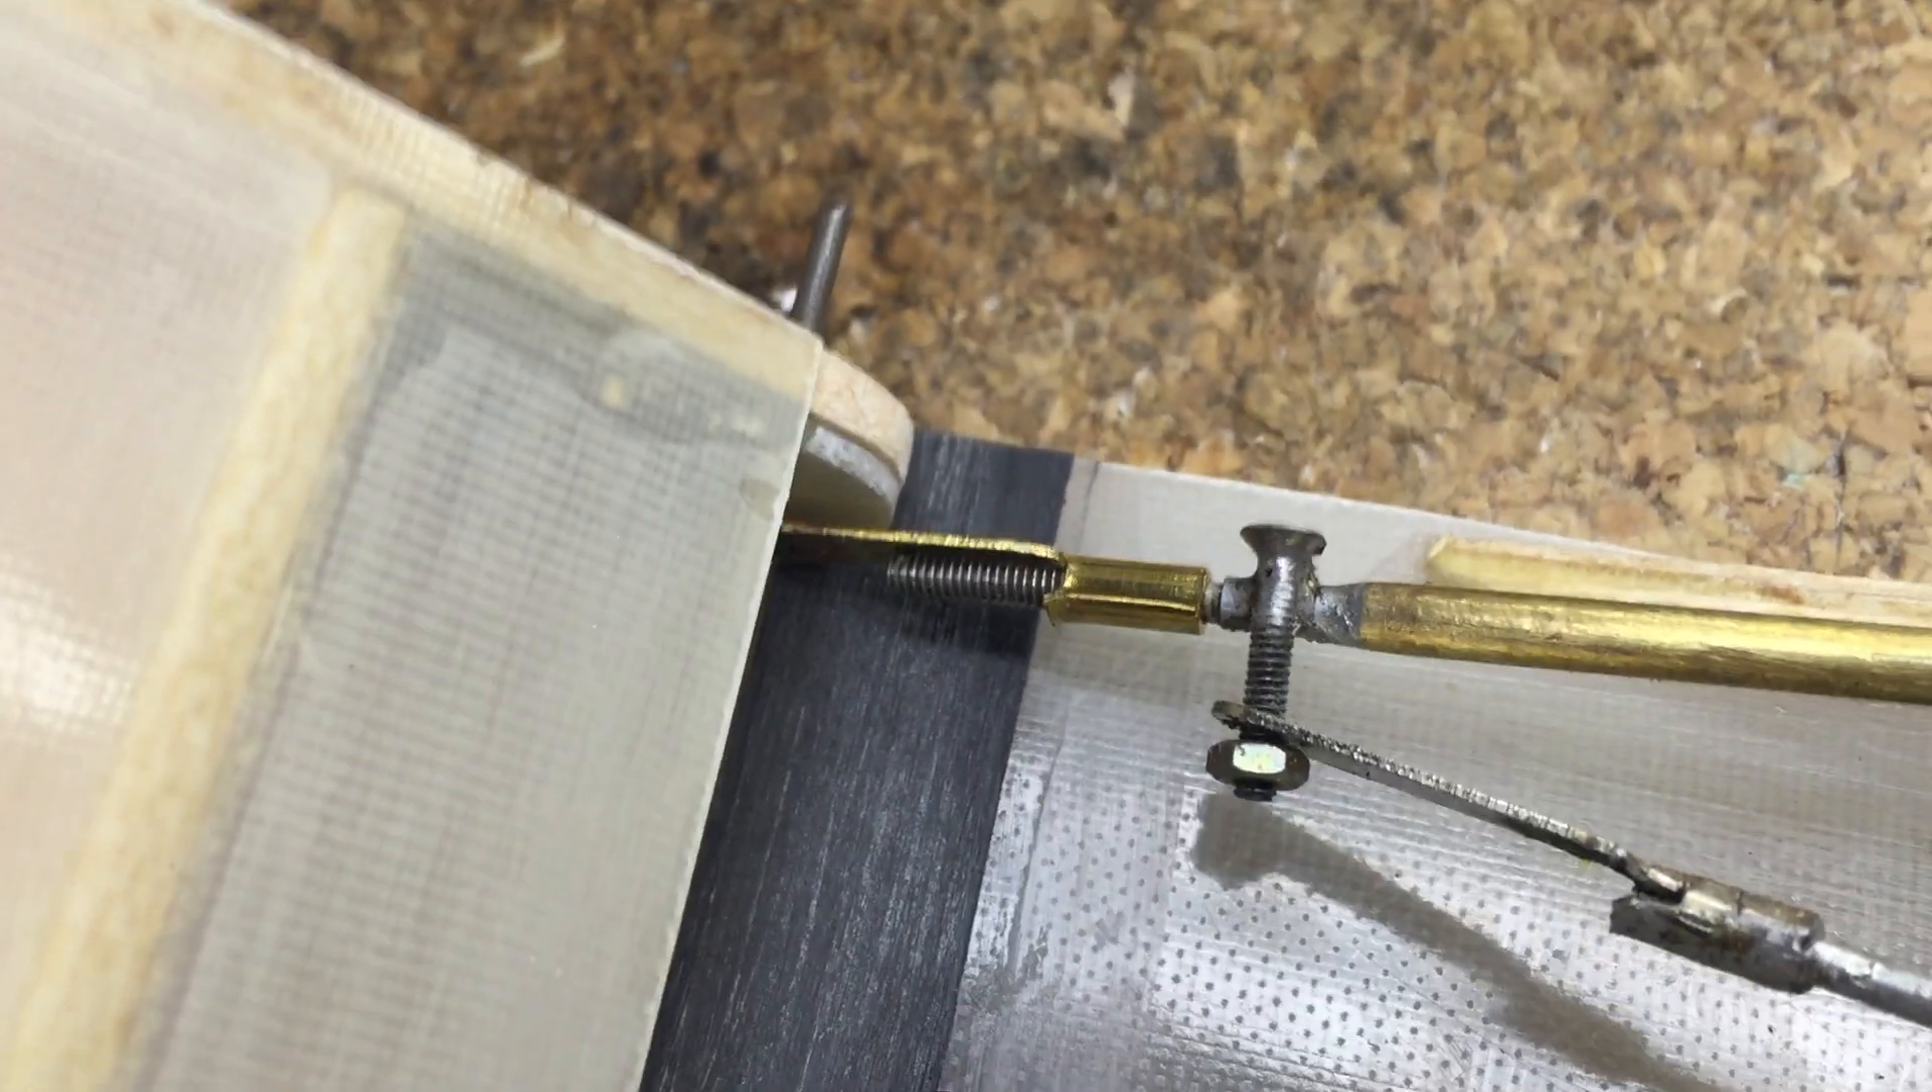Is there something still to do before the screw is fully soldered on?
No.